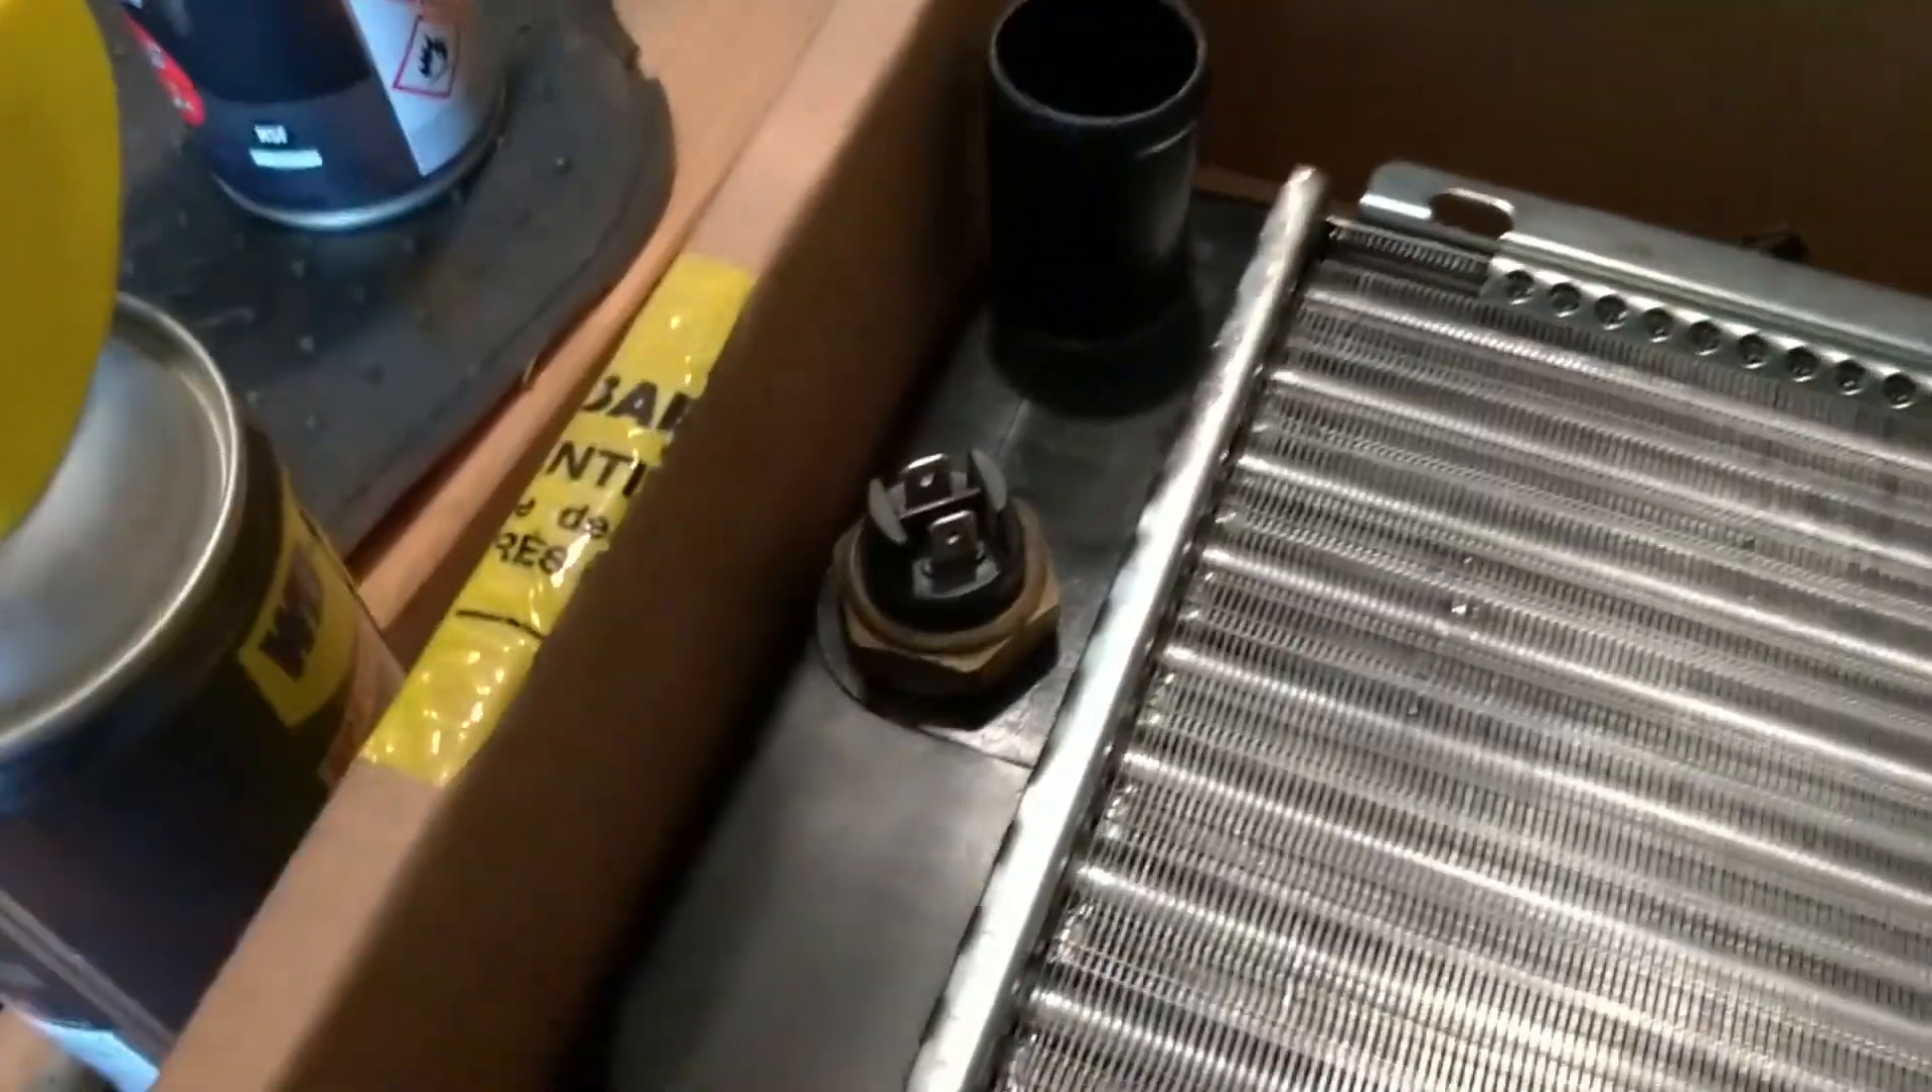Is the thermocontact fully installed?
Yes.